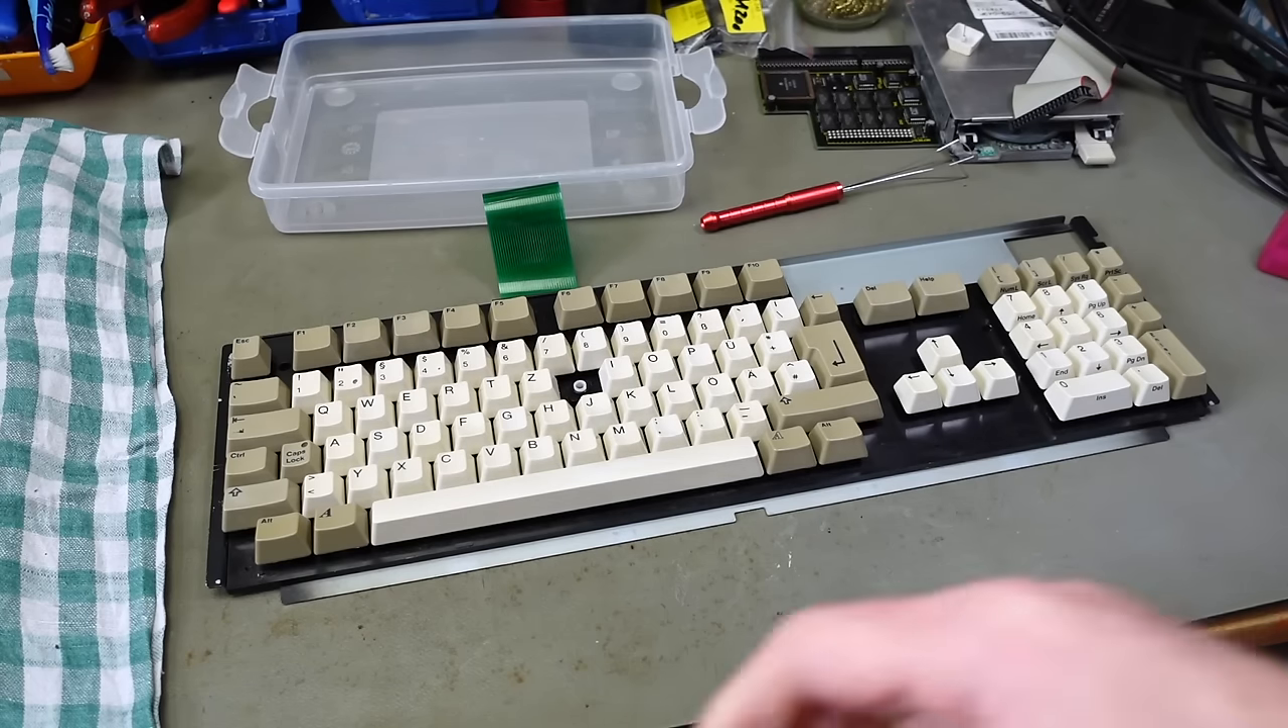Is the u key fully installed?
No.